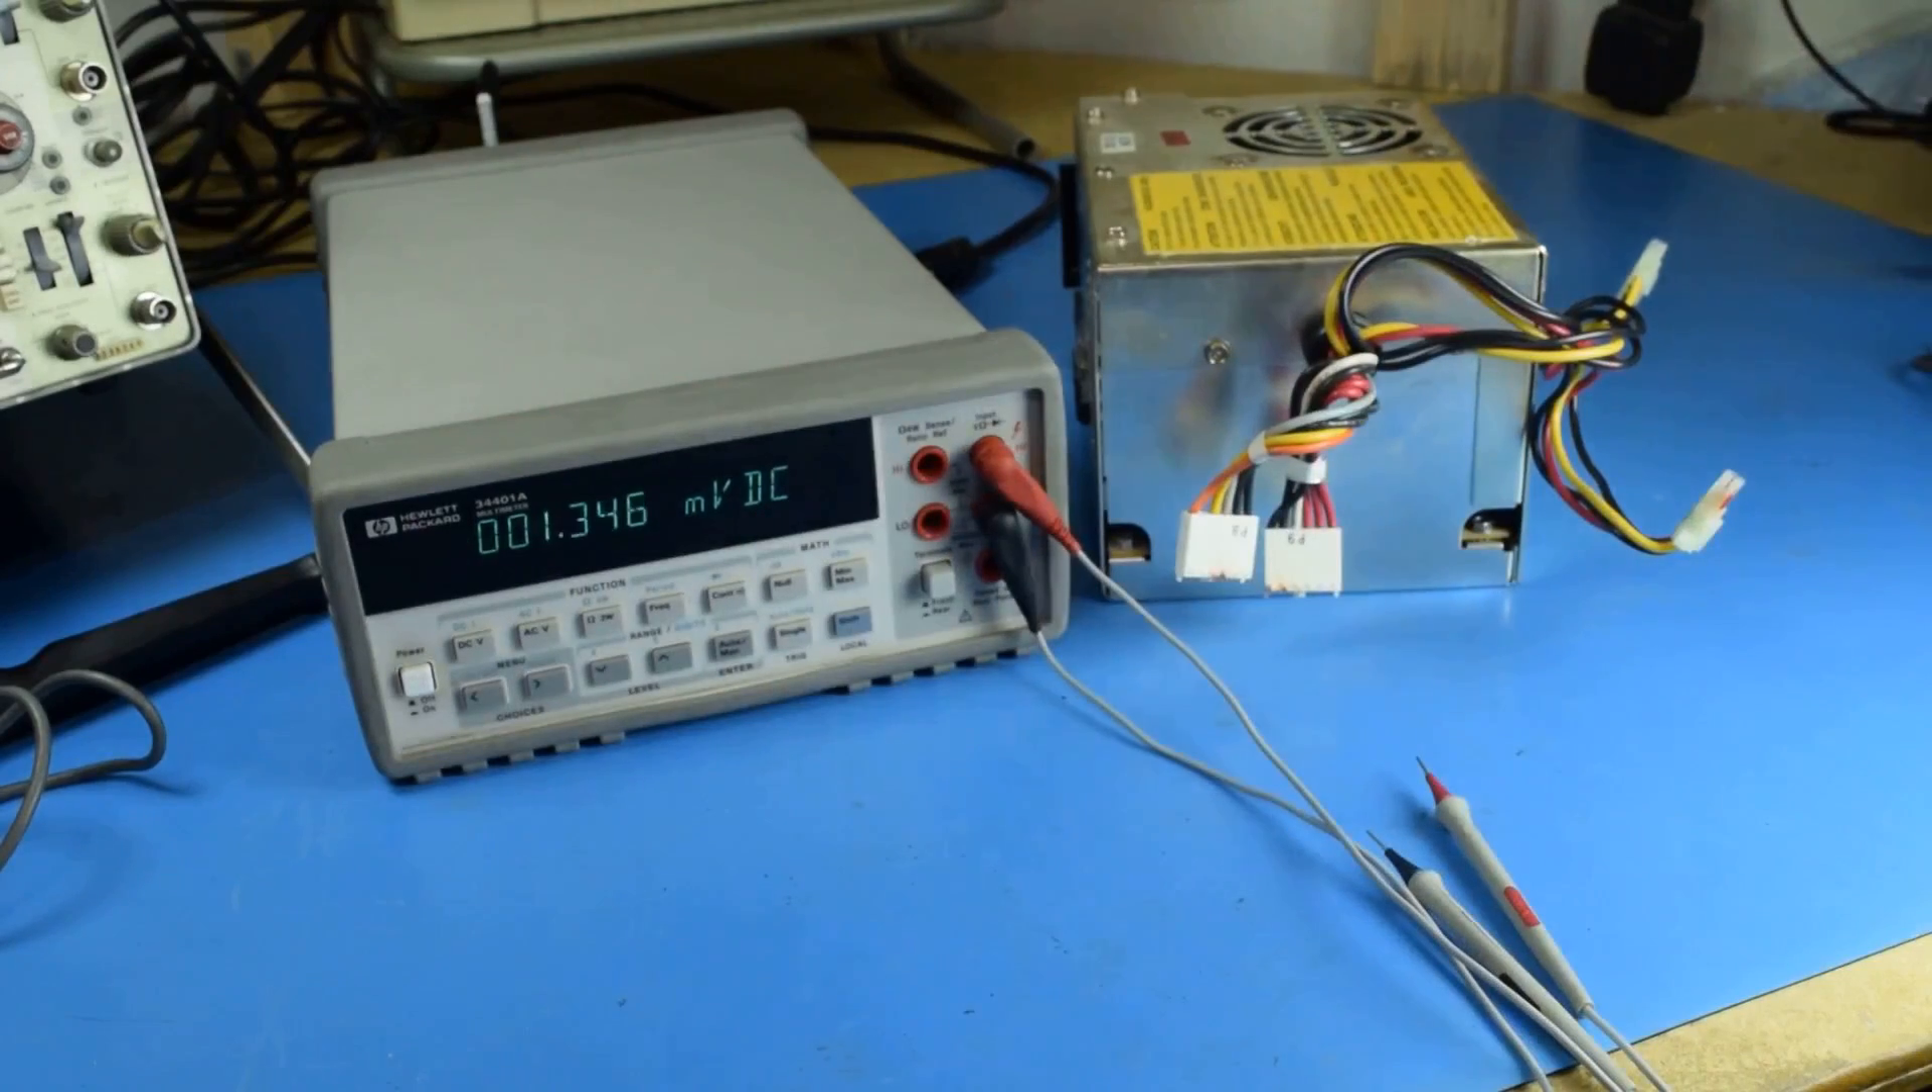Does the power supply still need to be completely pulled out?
No.